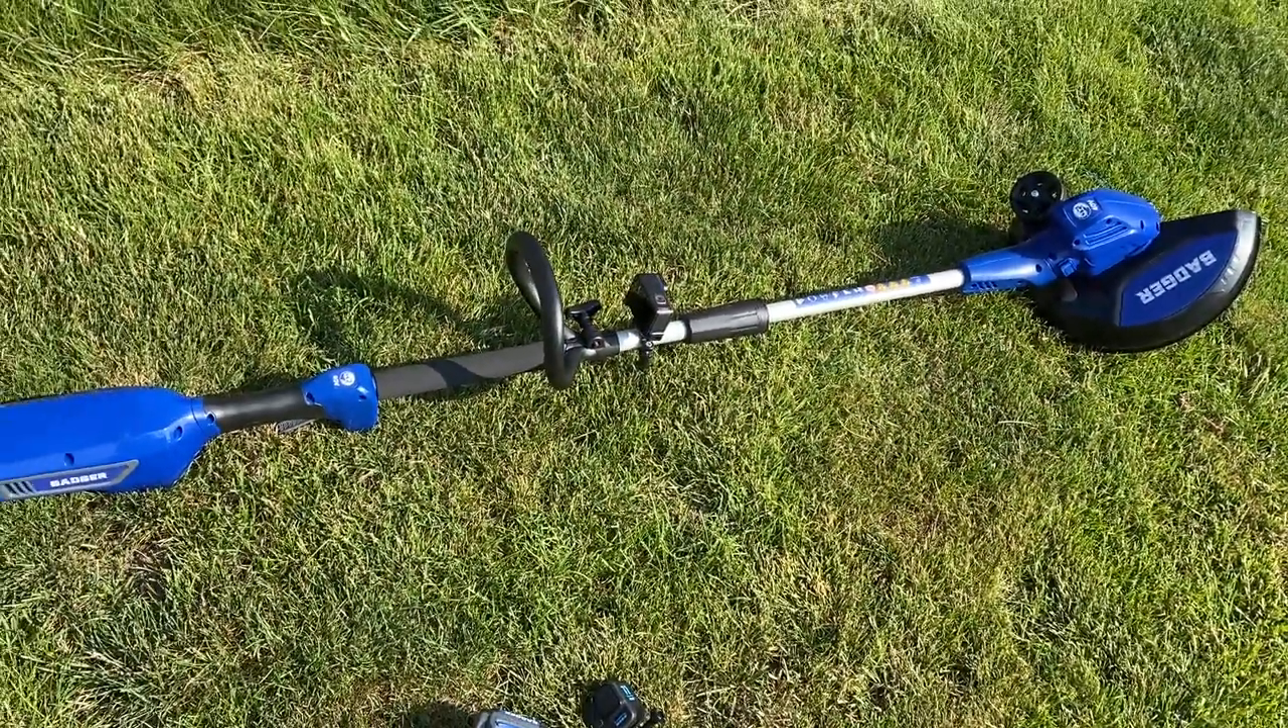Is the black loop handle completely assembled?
Yes.